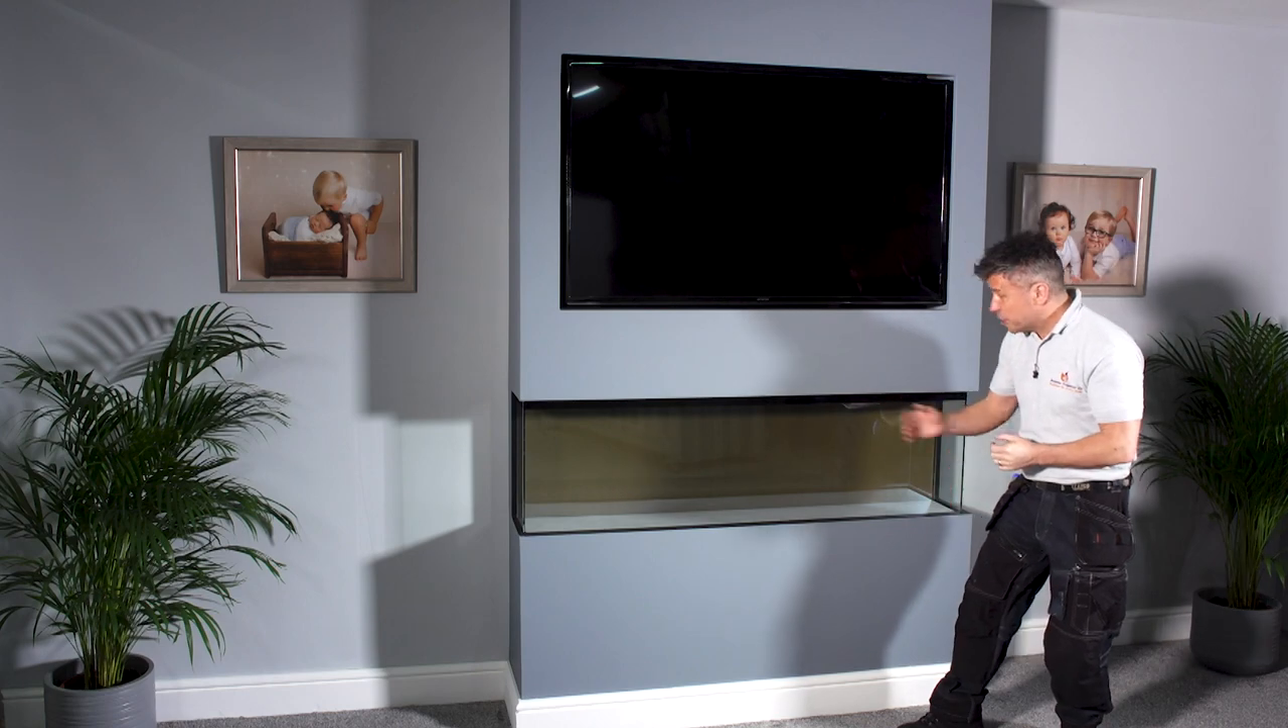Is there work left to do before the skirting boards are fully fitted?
No.